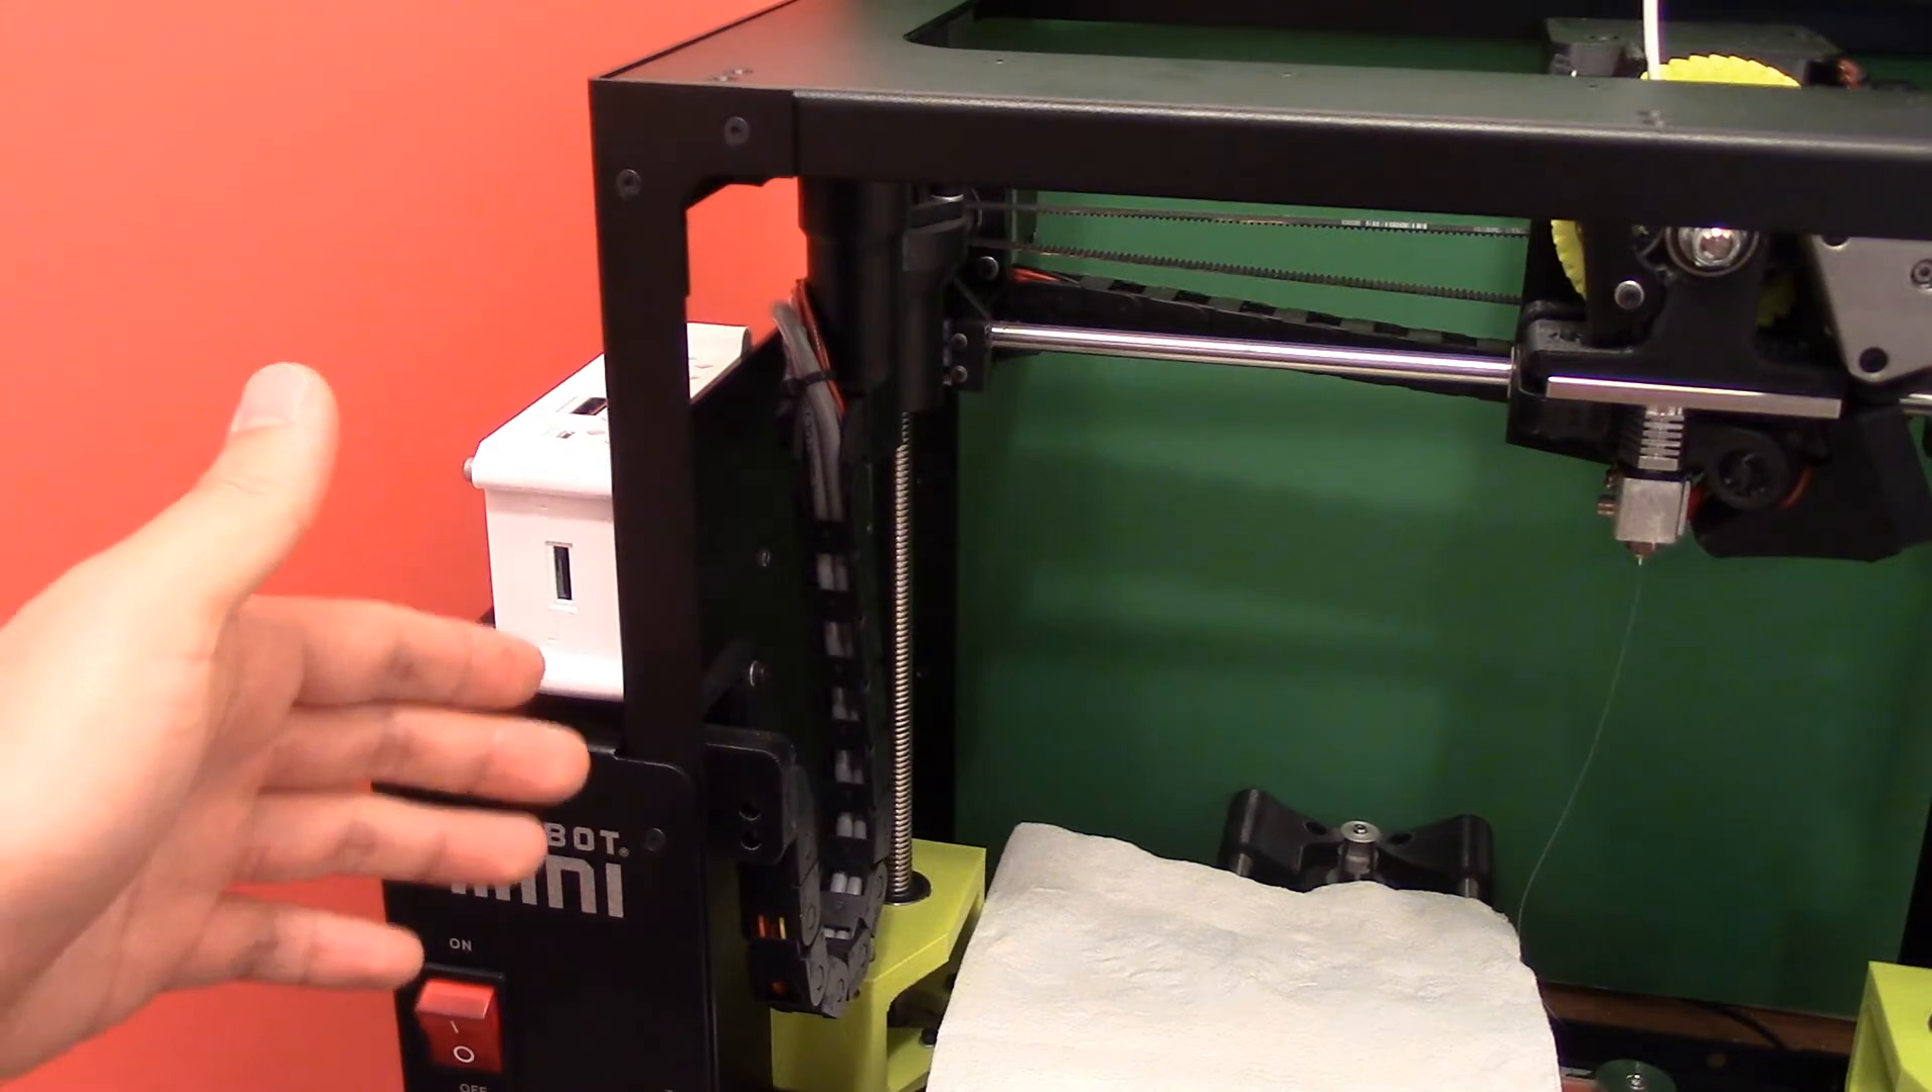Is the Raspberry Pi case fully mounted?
Yes.